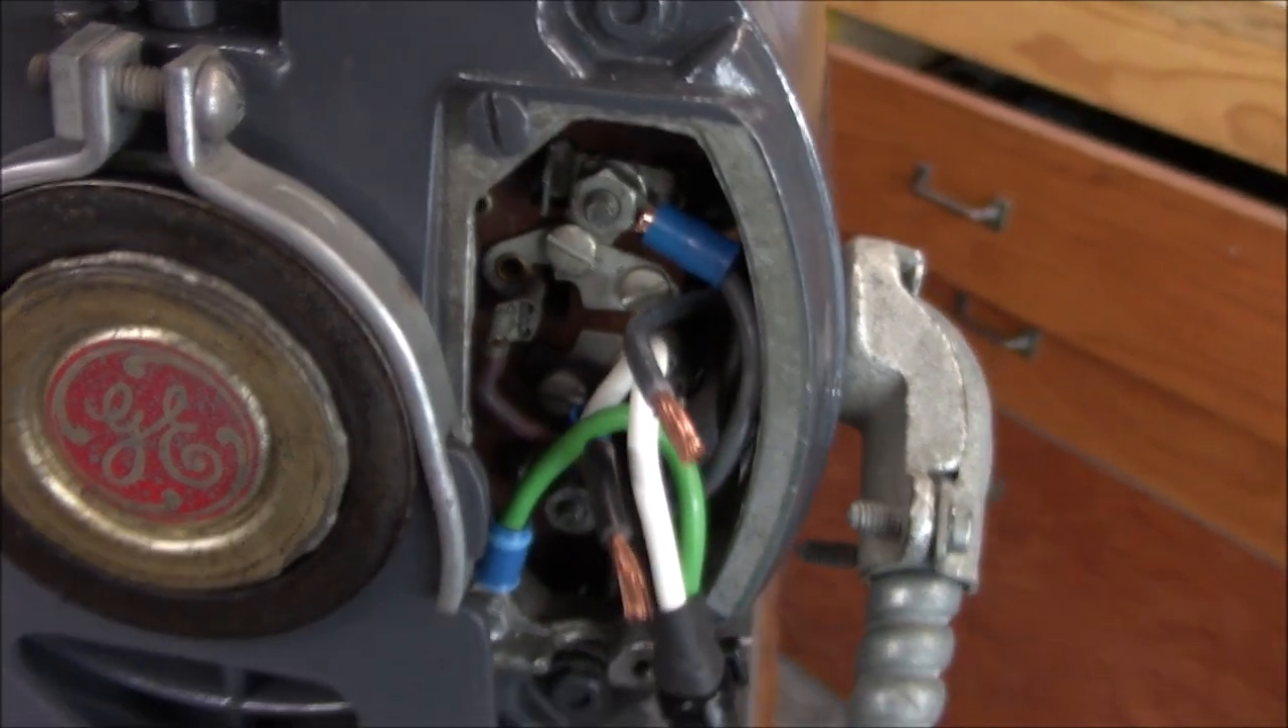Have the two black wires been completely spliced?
No.